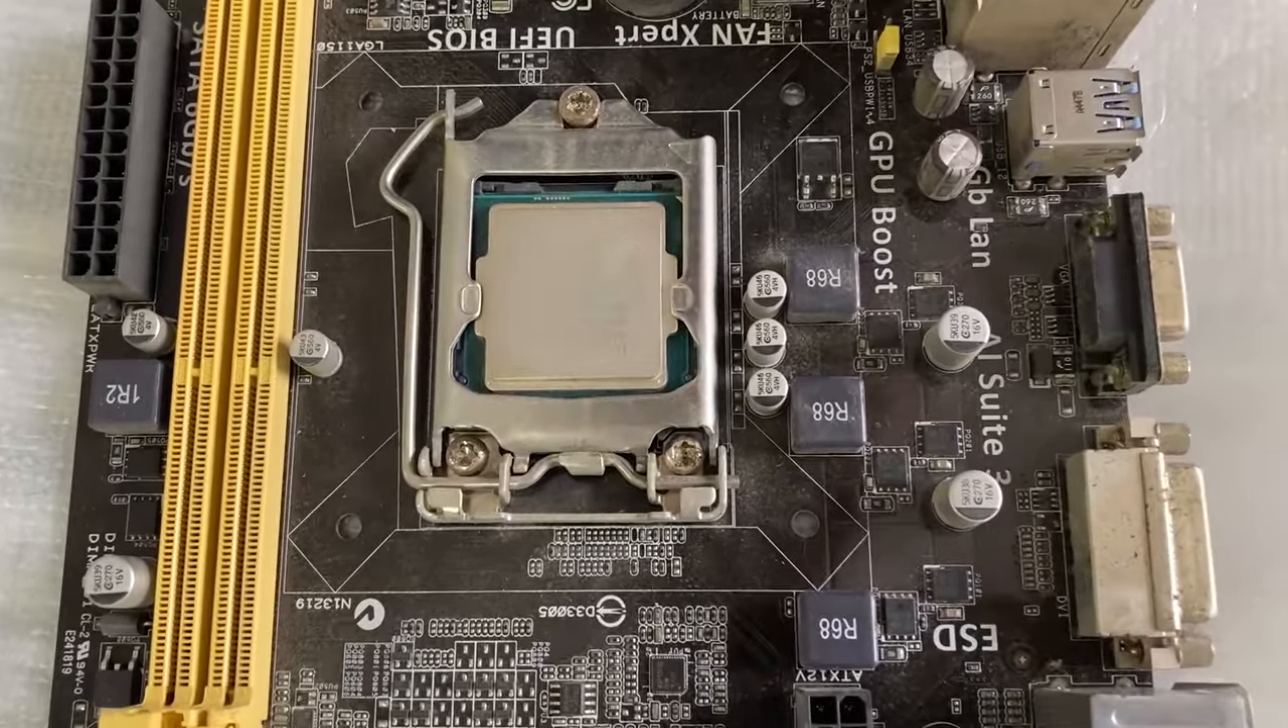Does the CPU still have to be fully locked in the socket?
No.